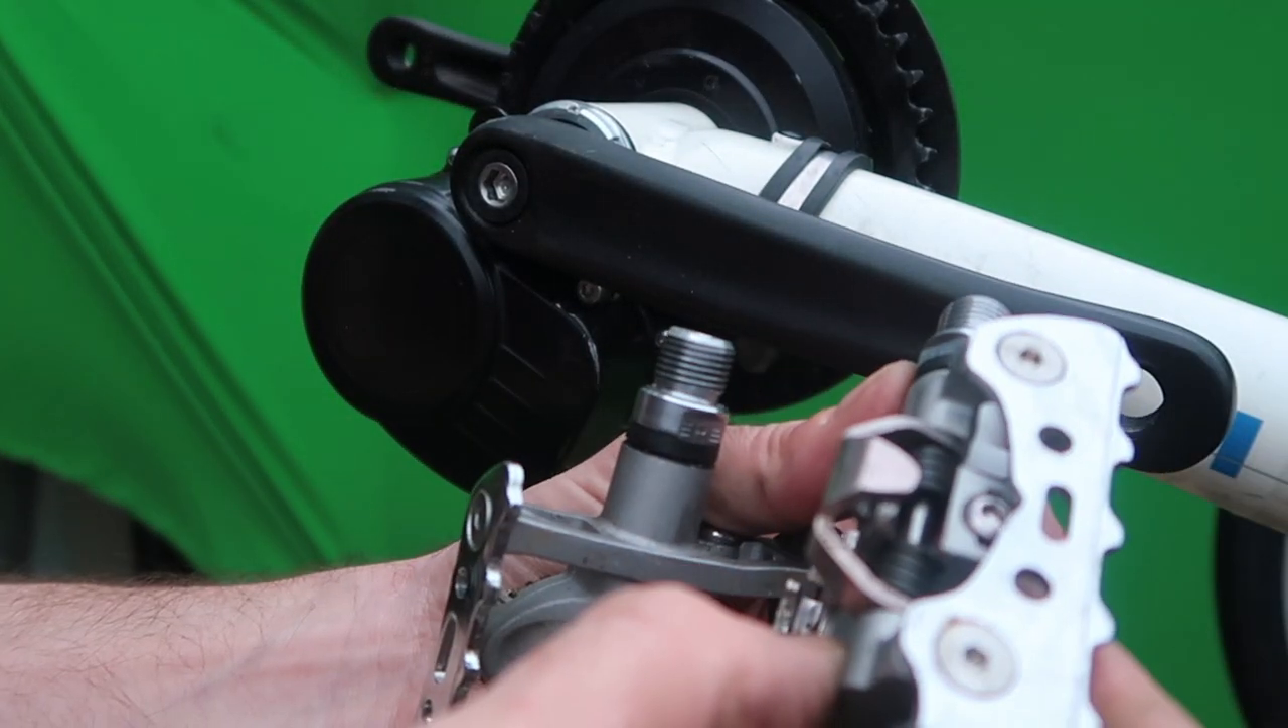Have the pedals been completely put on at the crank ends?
No.